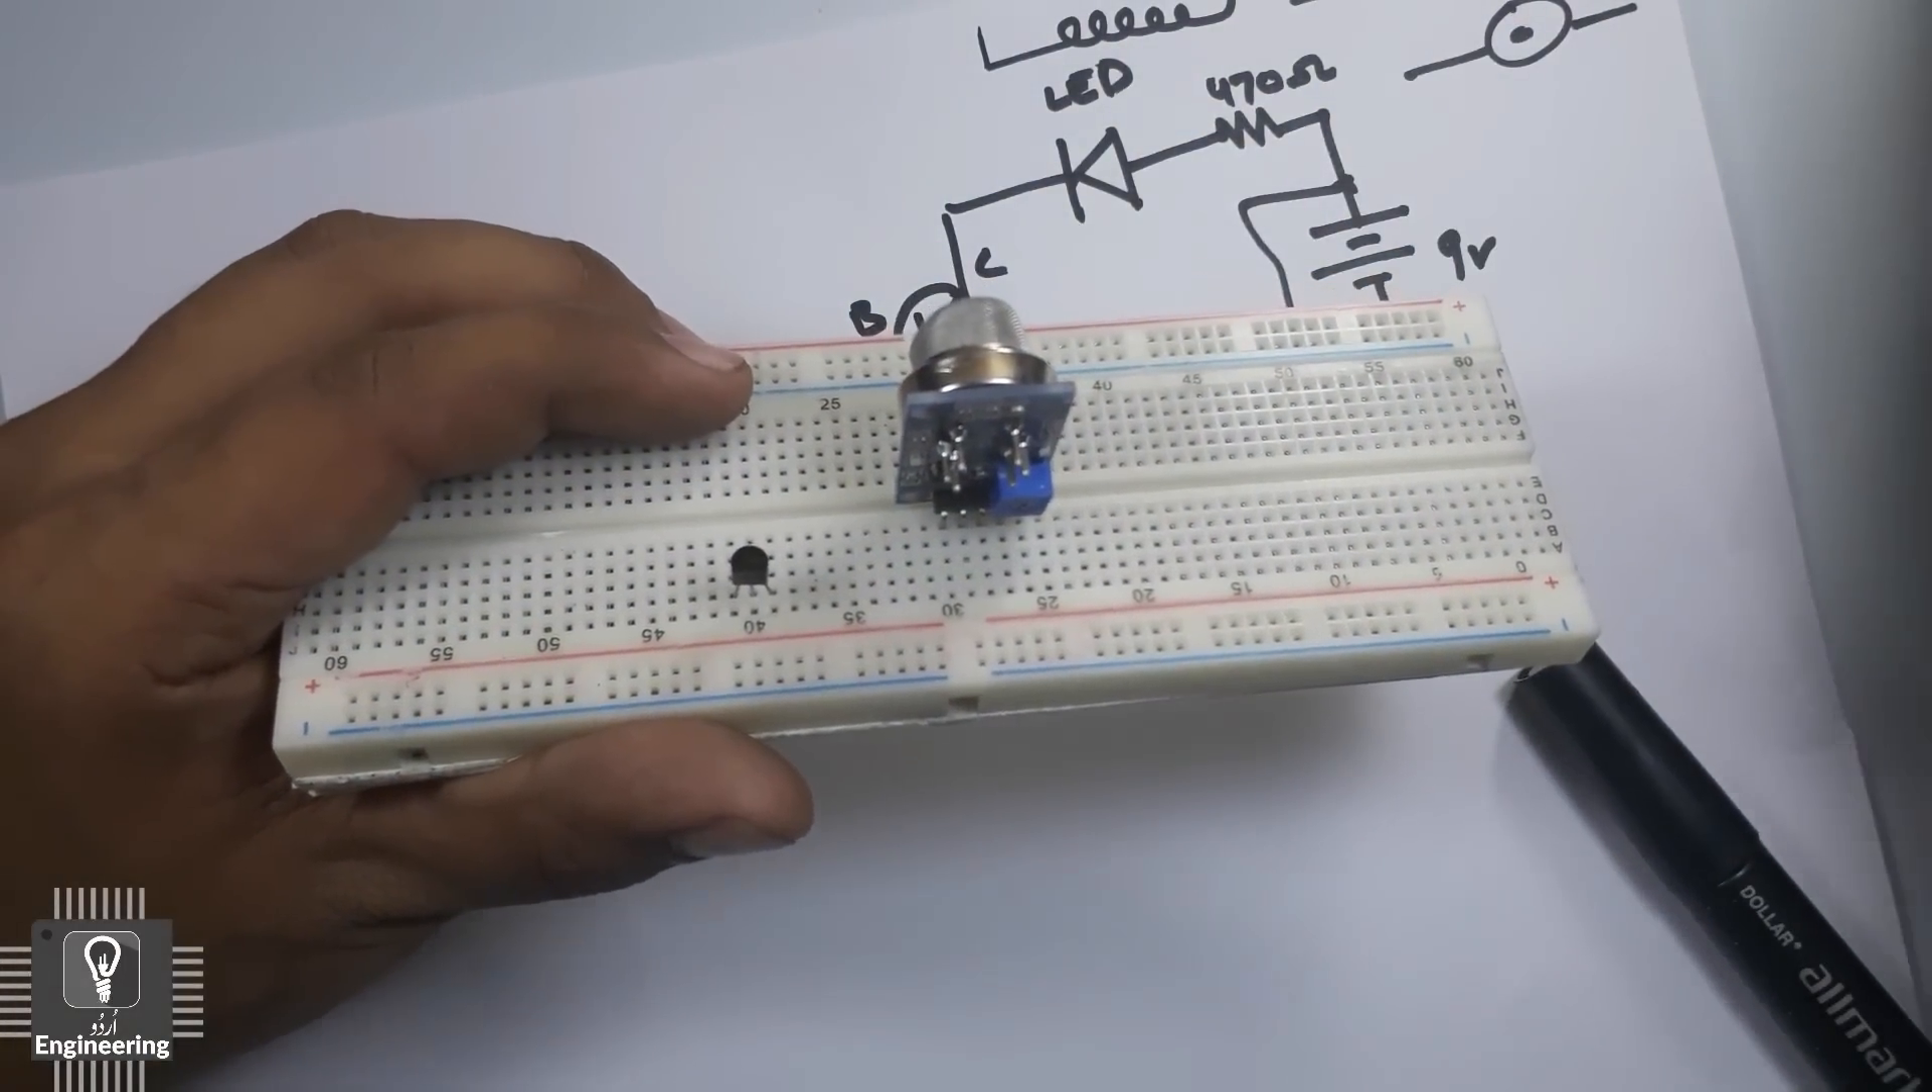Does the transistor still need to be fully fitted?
No.